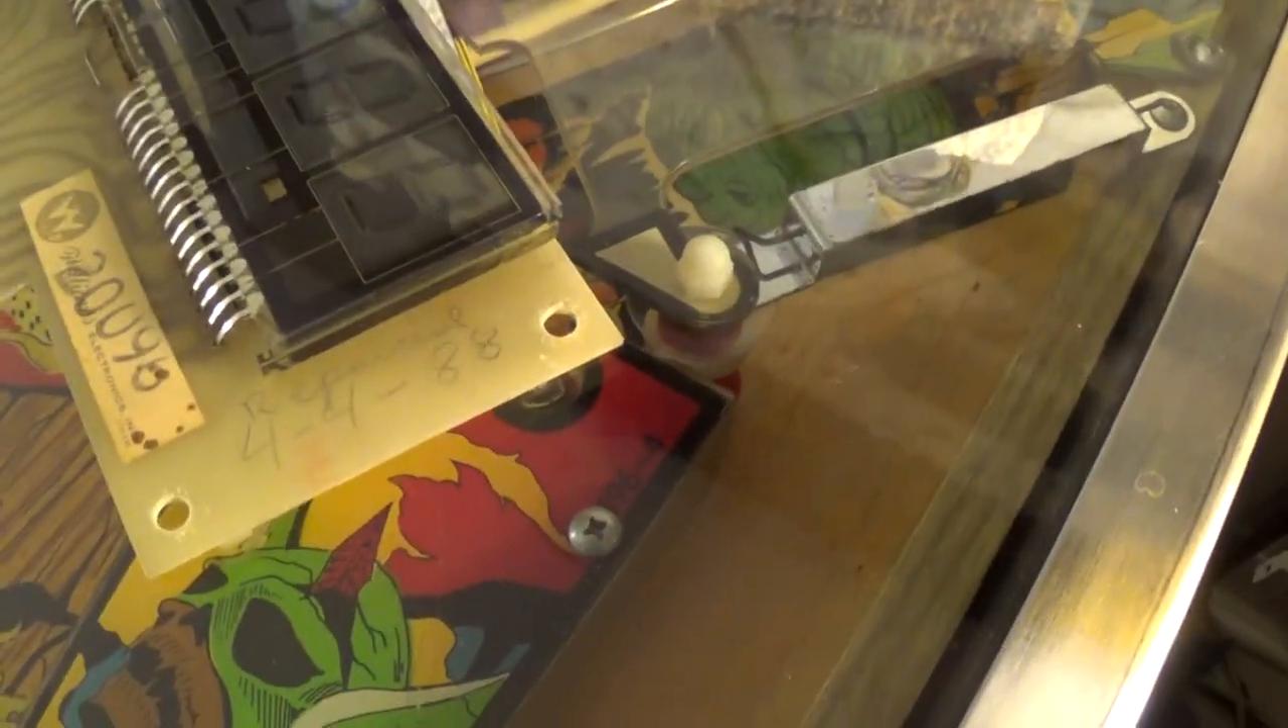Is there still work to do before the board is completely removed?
No.